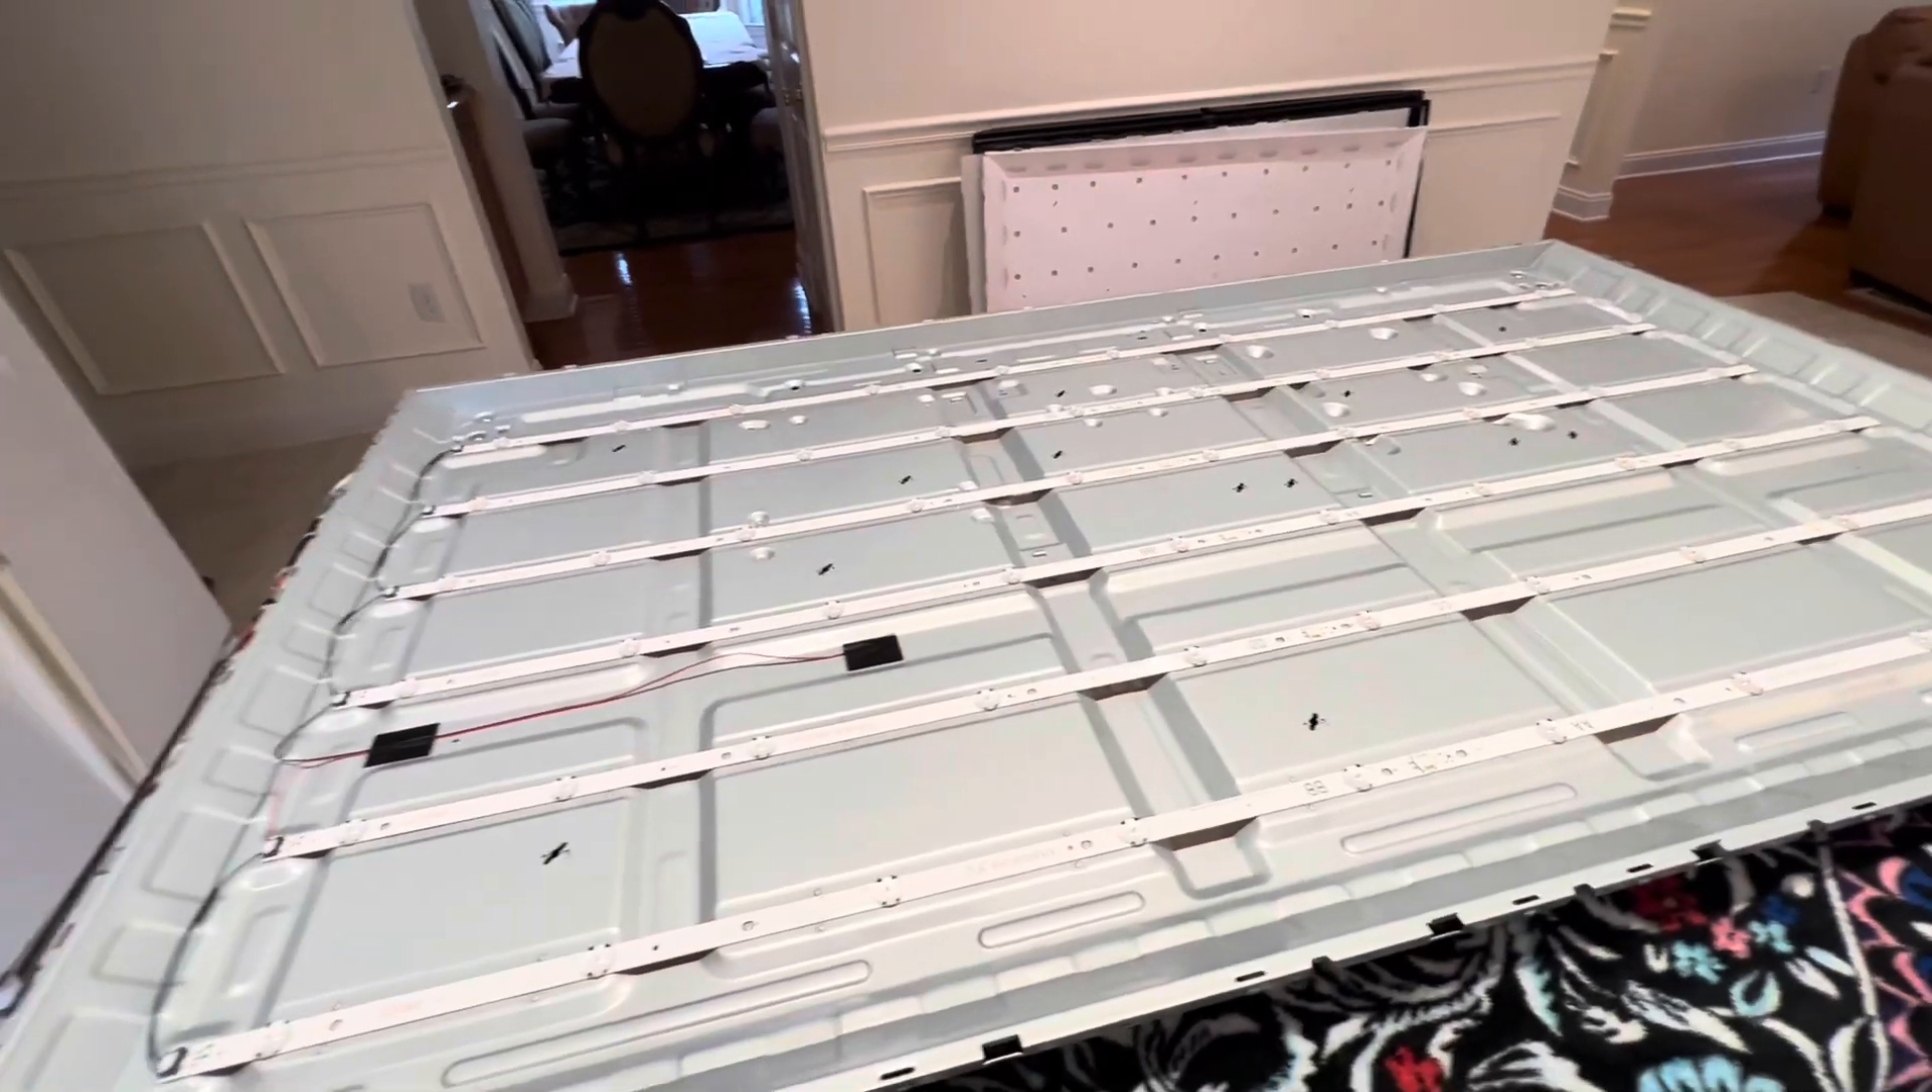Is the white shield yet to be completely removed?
No.